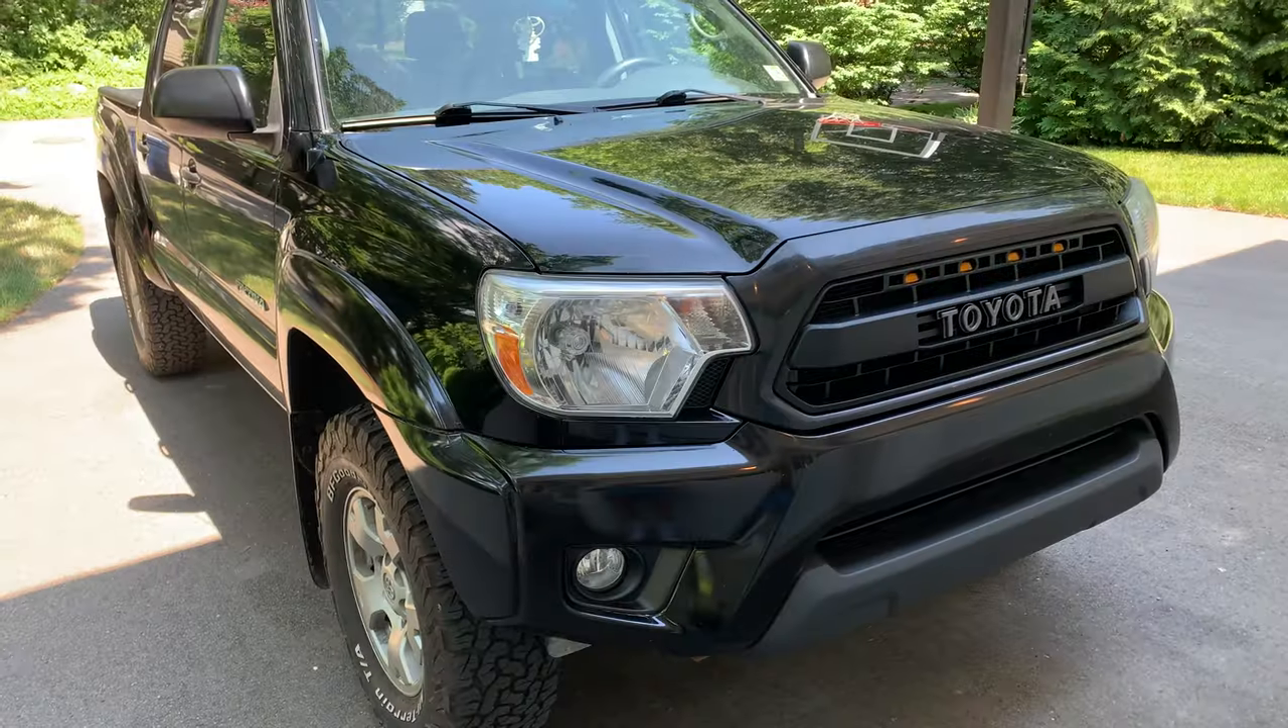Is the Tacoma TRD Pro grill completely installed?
Yes.